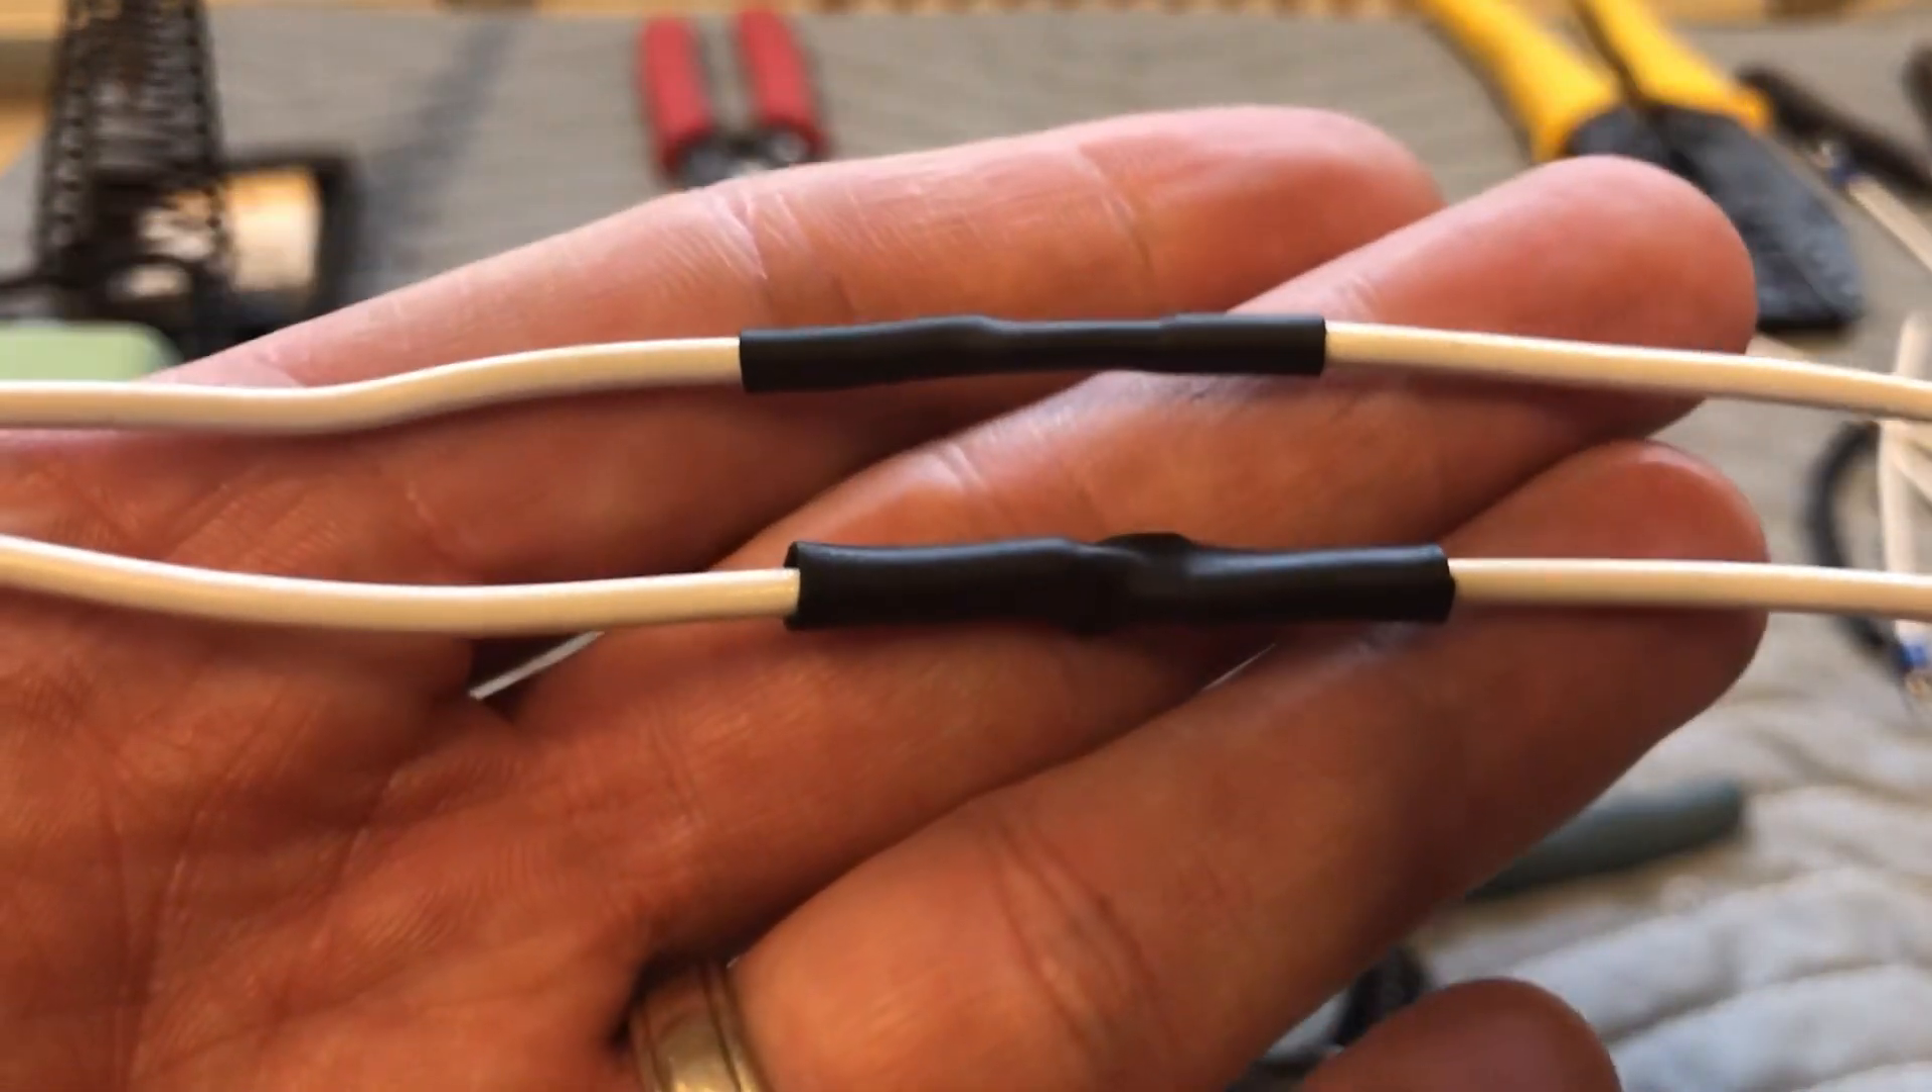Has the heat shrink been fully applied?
Yes.